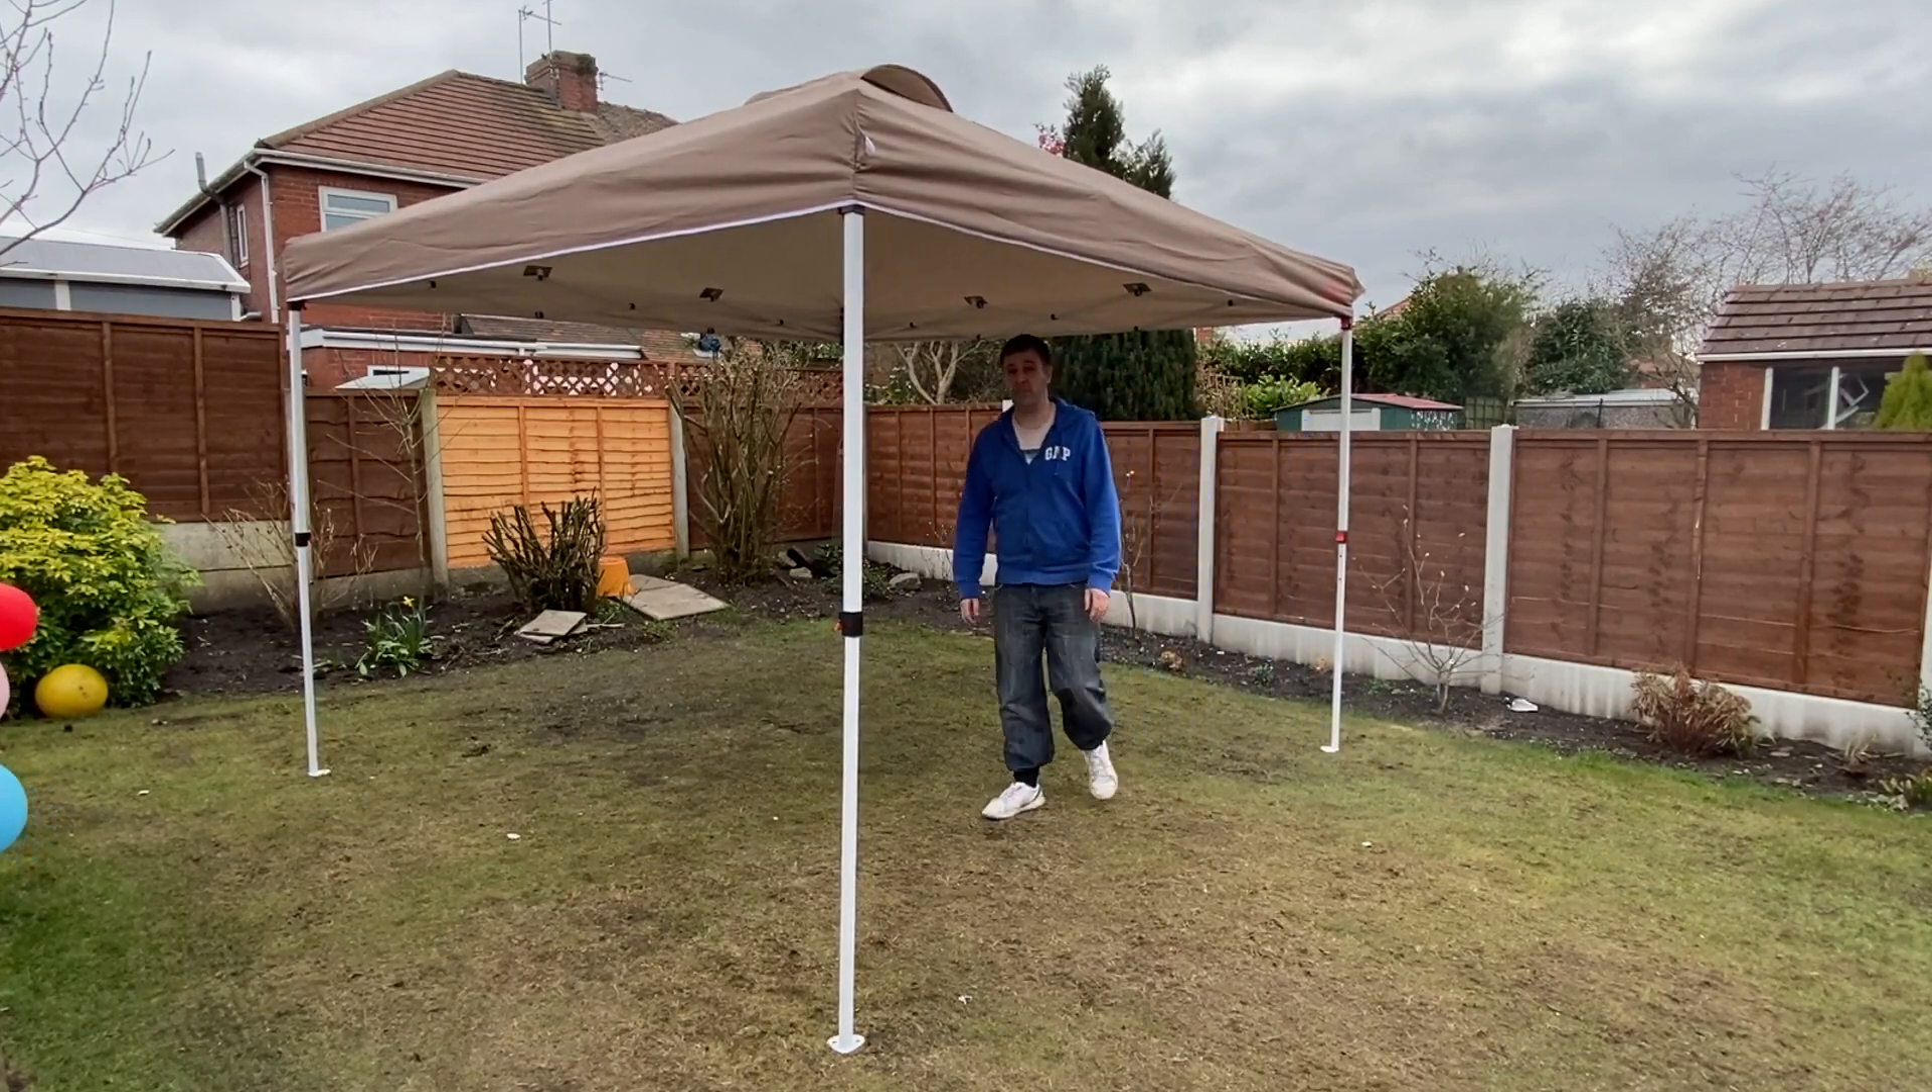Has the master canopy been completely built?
Yes.